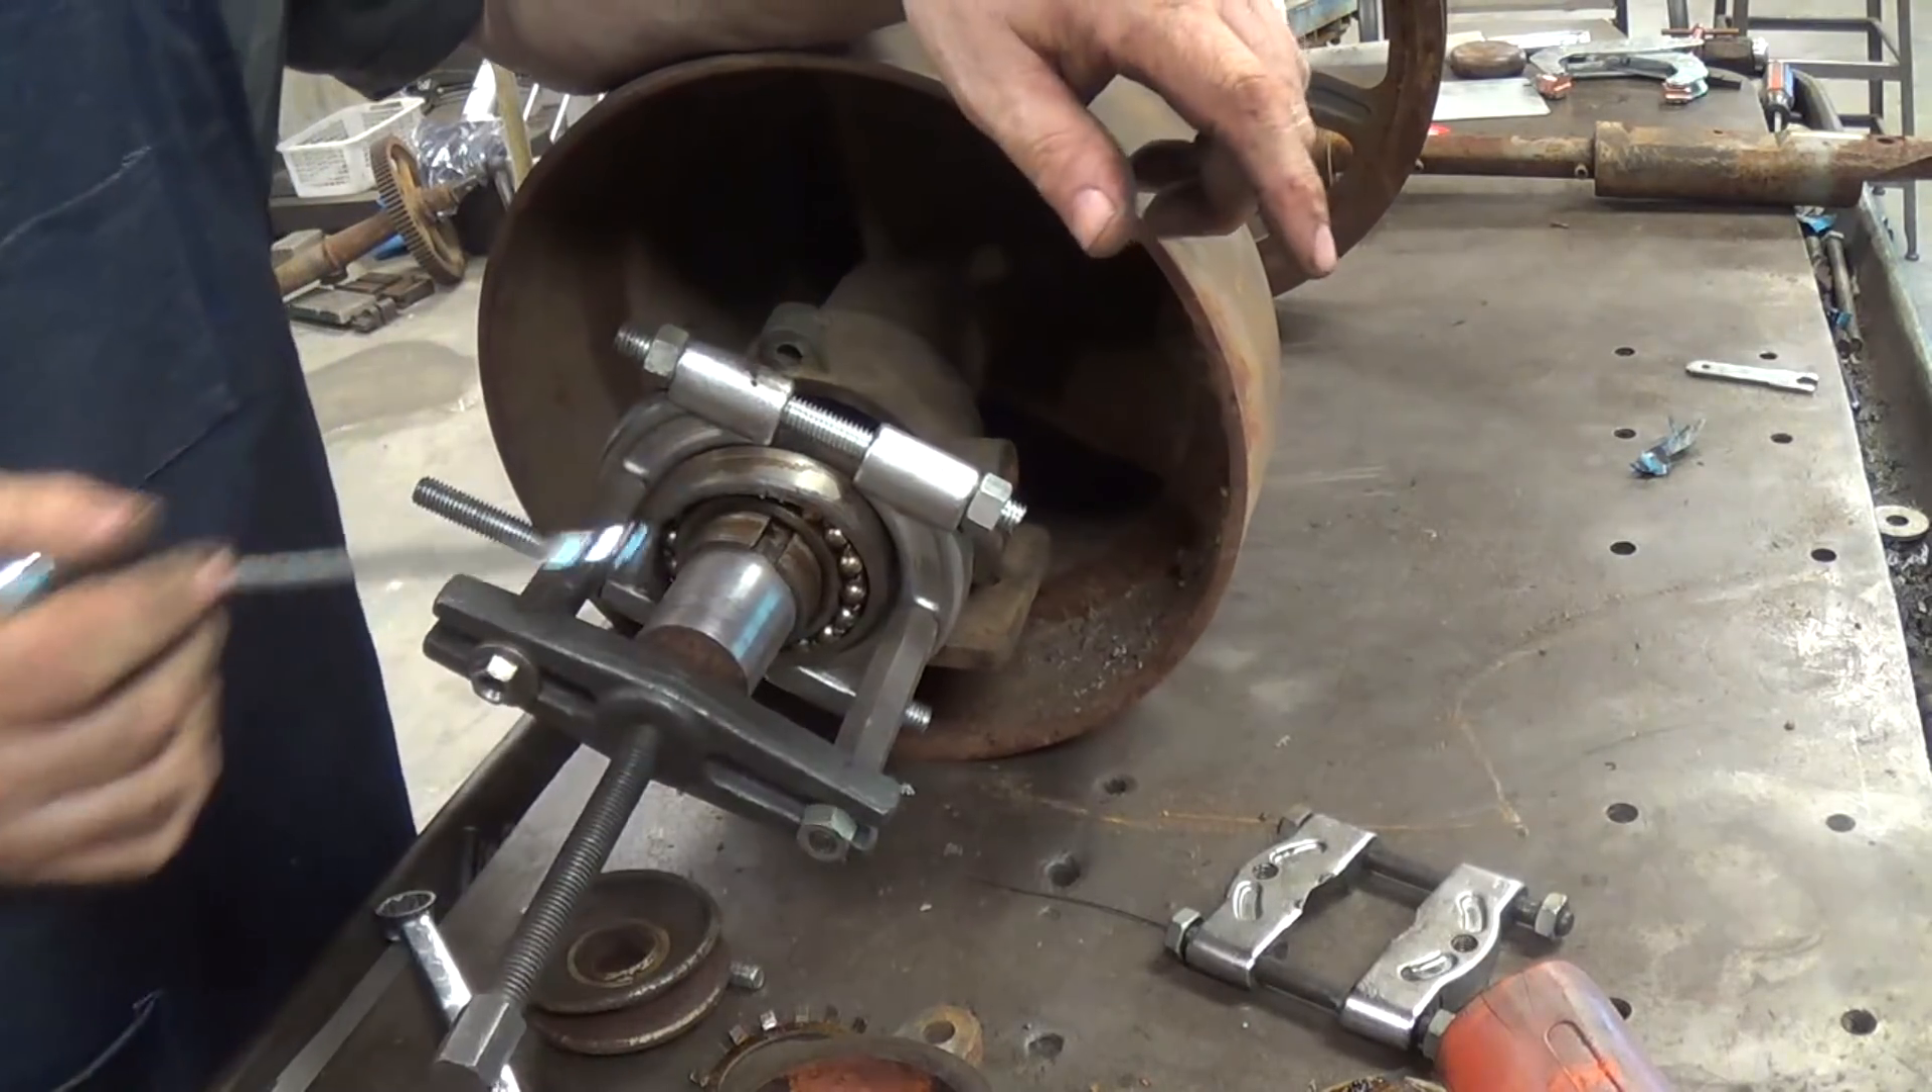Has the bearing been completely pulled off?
No.